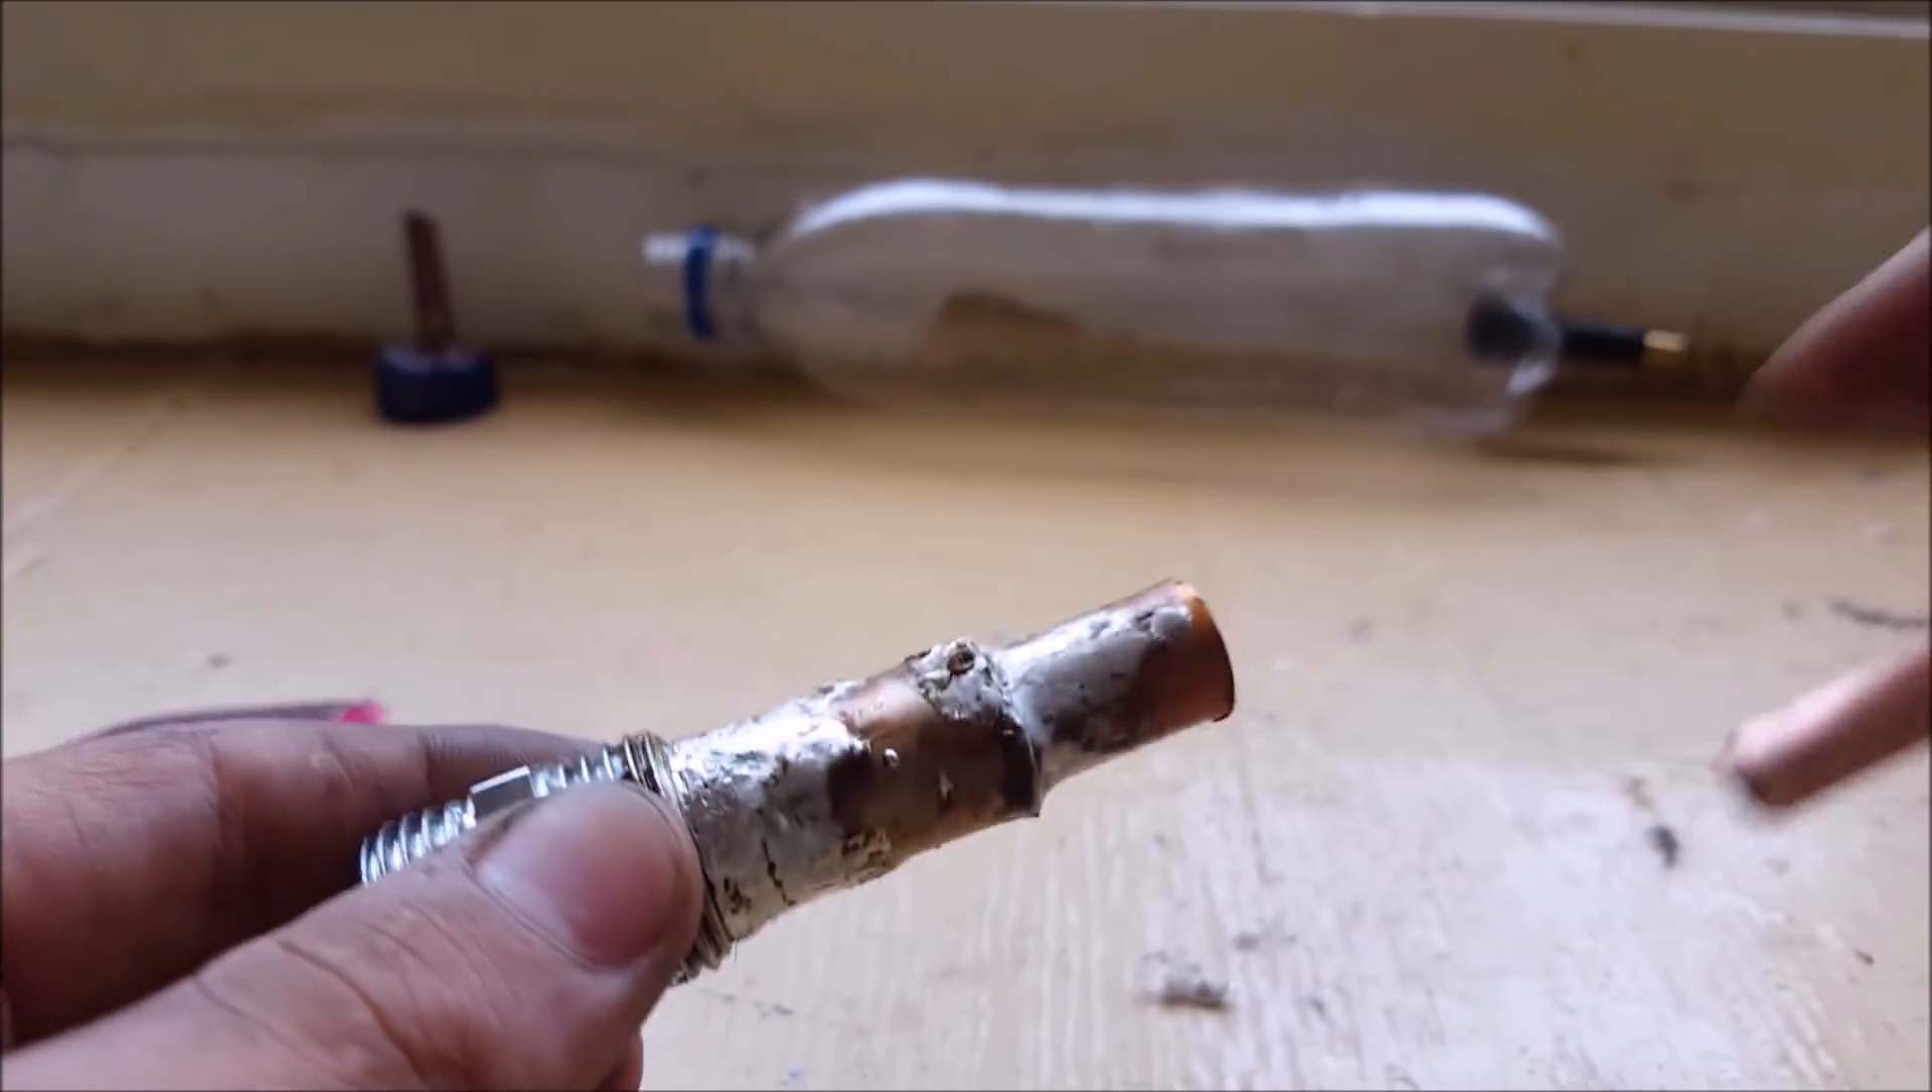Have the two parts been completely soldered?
Yes.